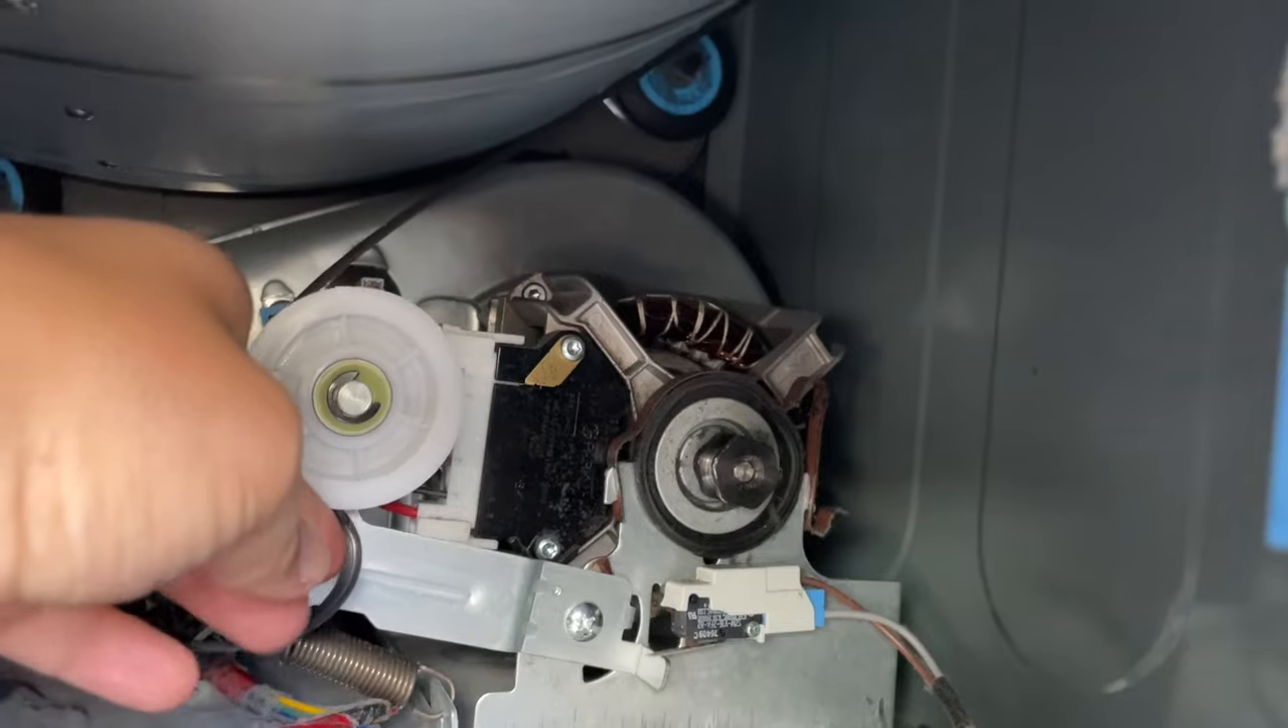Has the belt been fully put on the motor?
No.